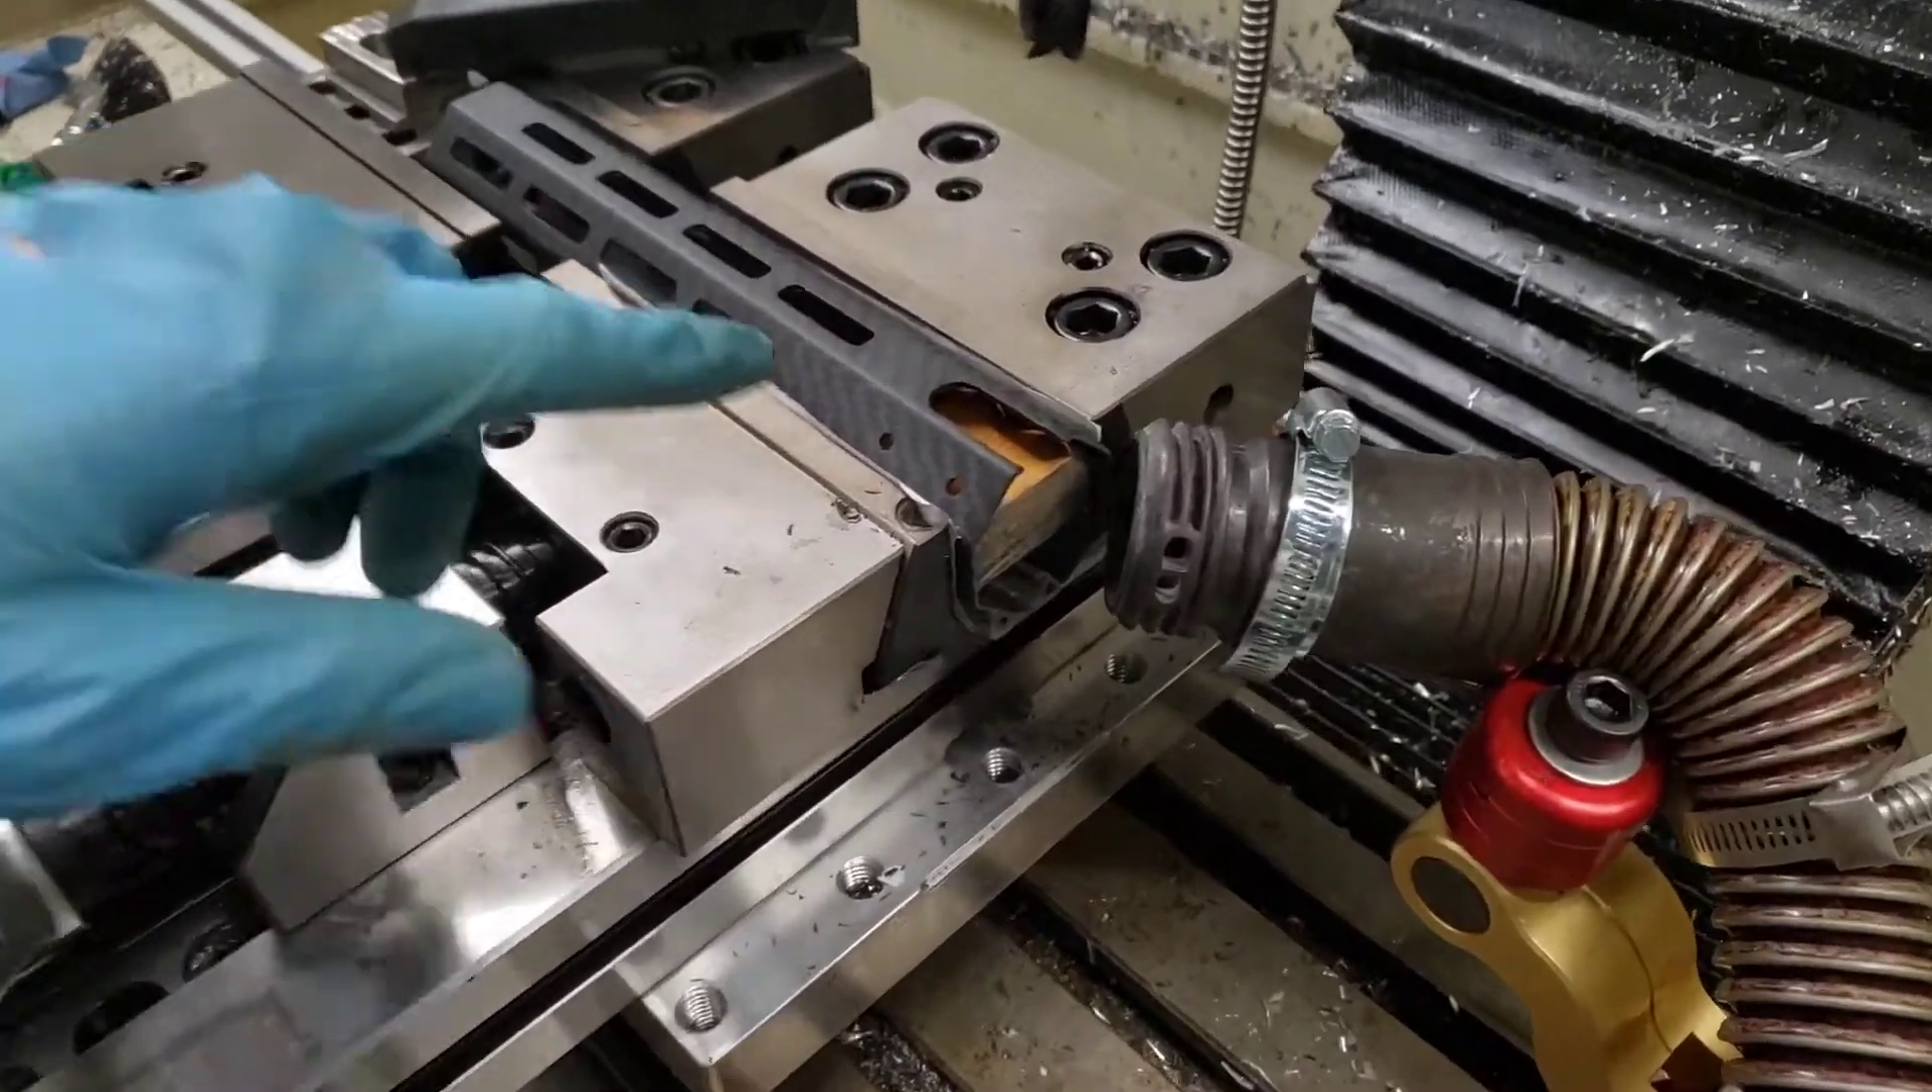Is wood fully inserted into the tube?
Yes.